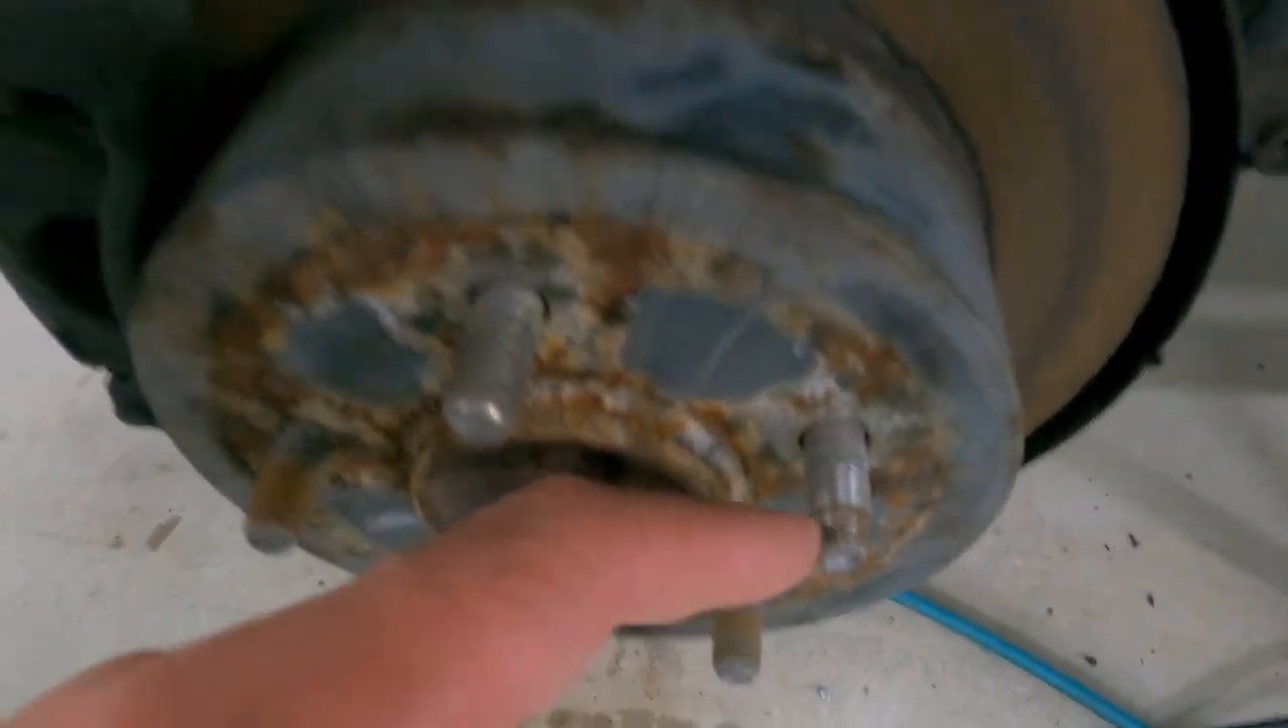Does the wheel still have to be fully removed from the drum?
No.